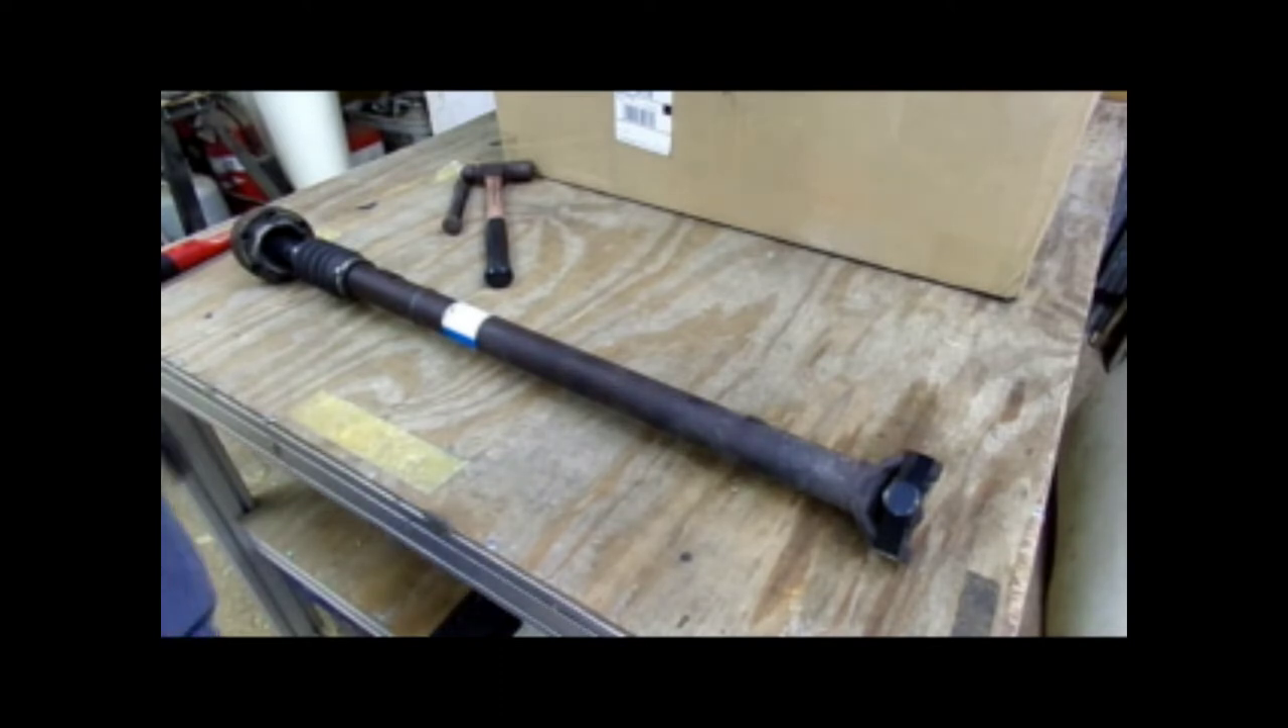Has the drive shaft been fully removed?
Yes.